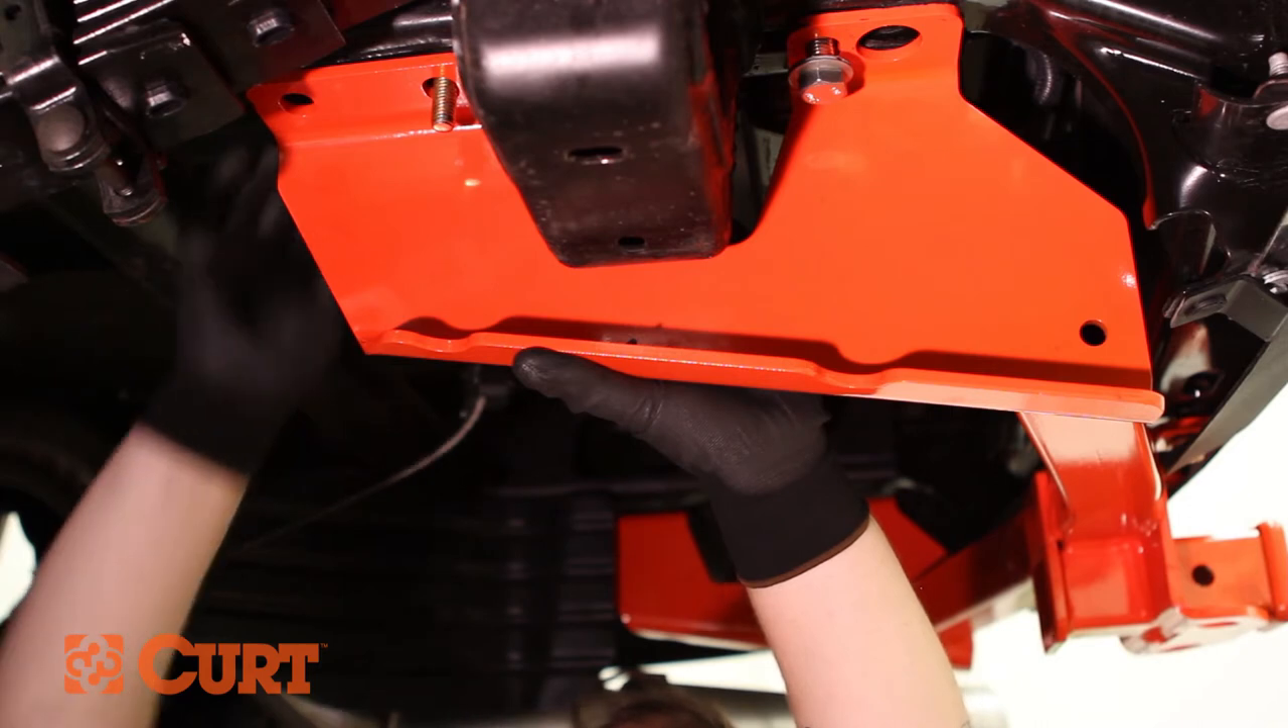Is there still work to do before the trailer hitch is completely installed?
Yes.